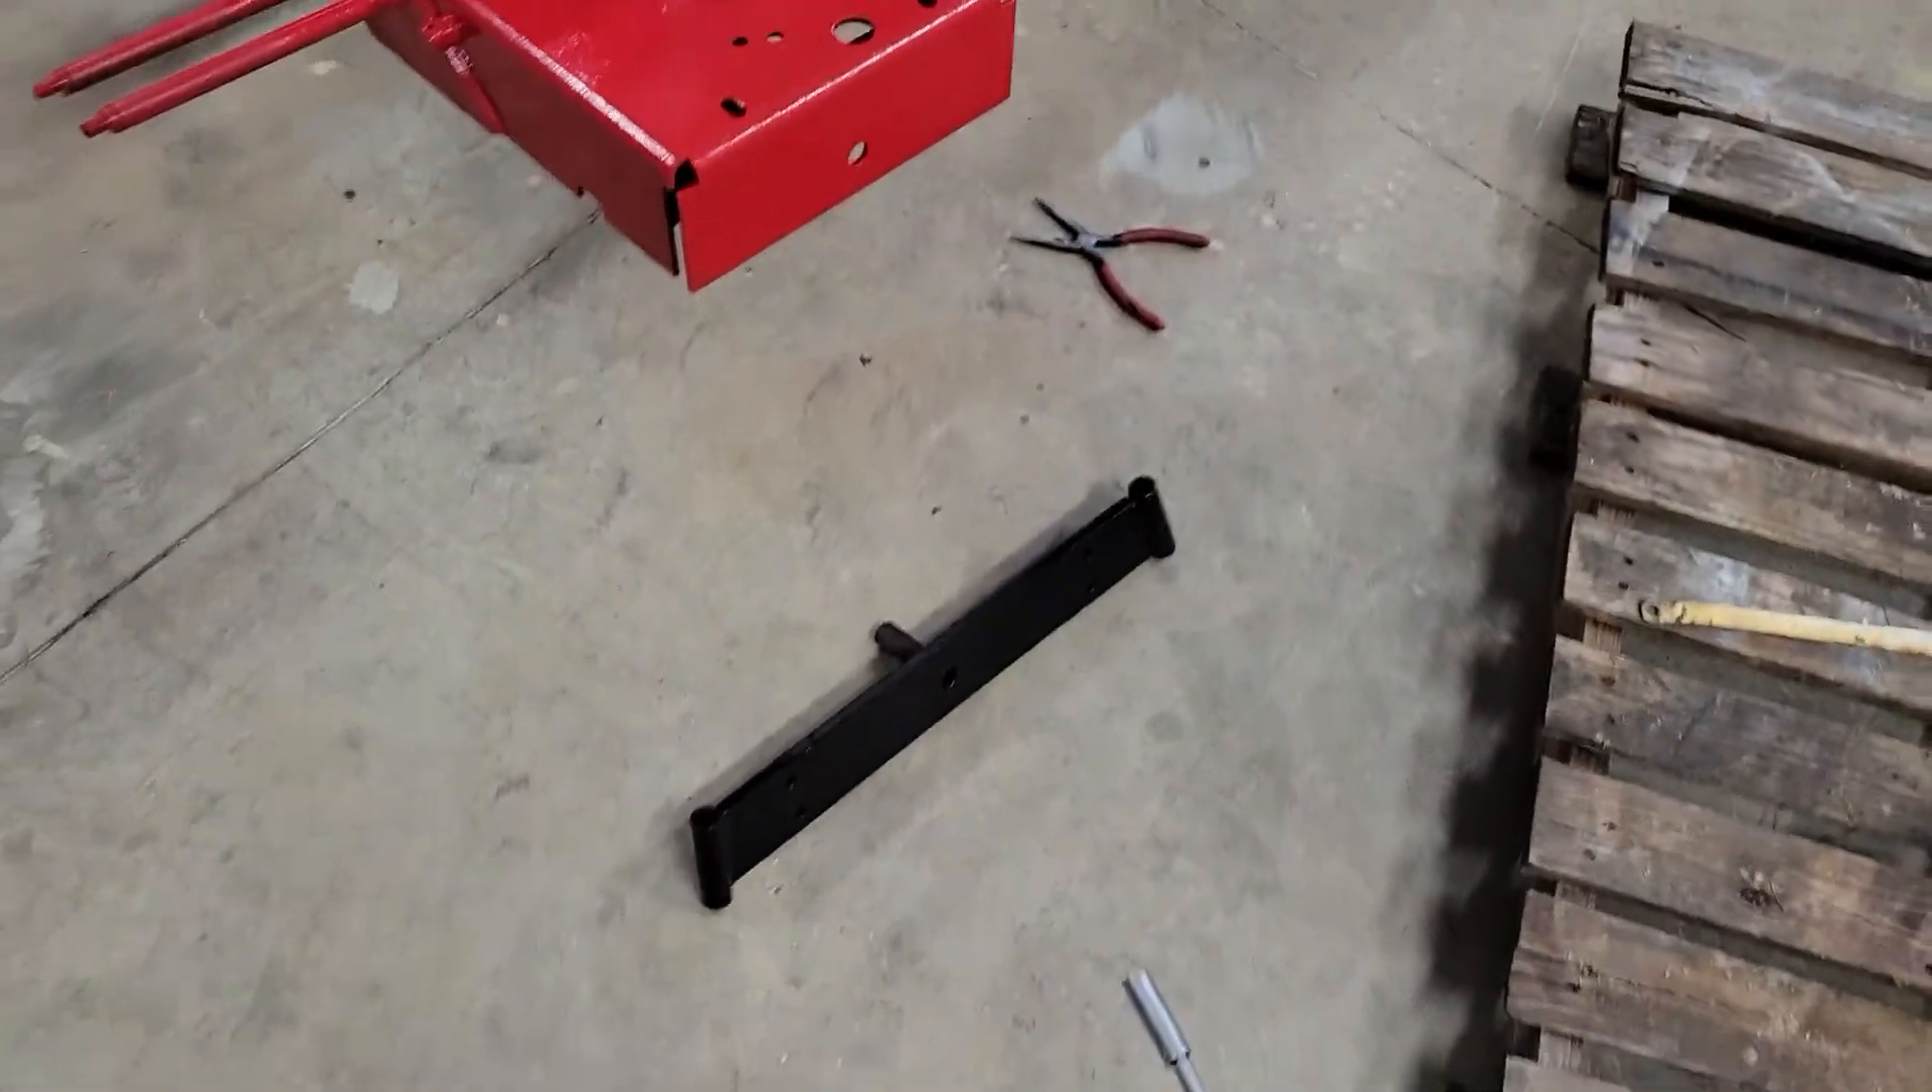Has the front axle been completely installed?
No.